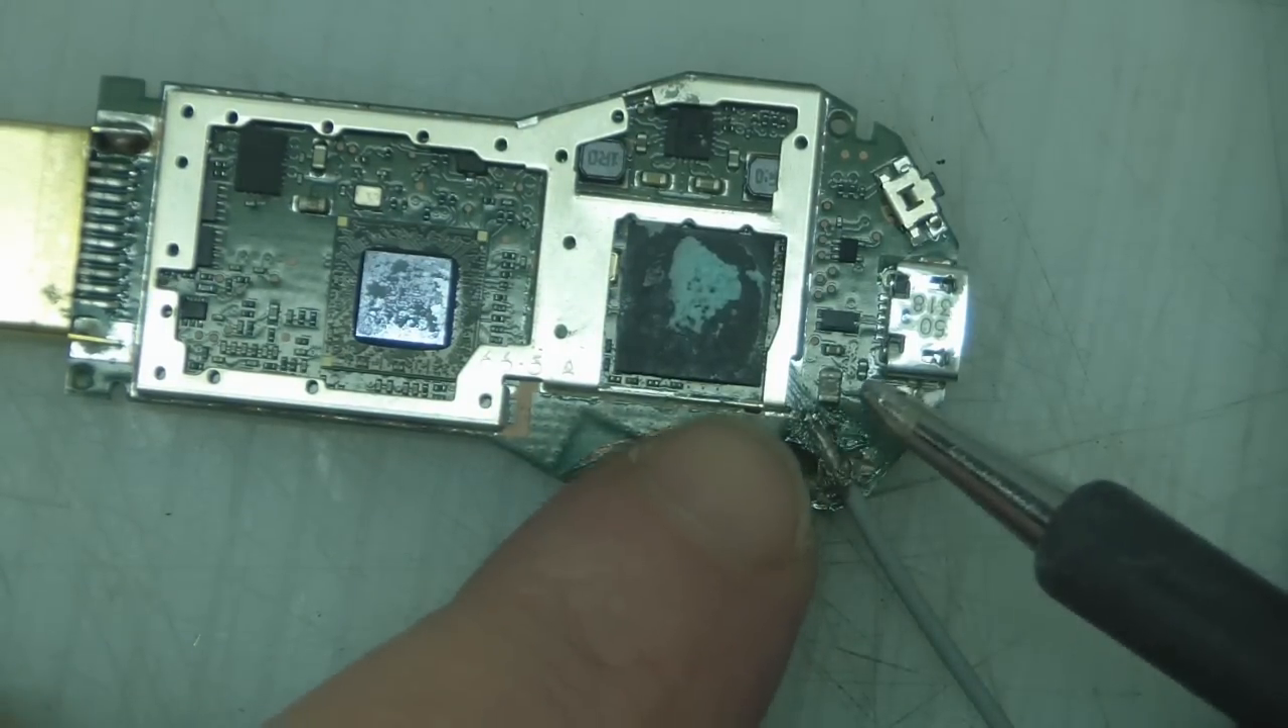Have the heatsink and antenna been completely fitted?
No.